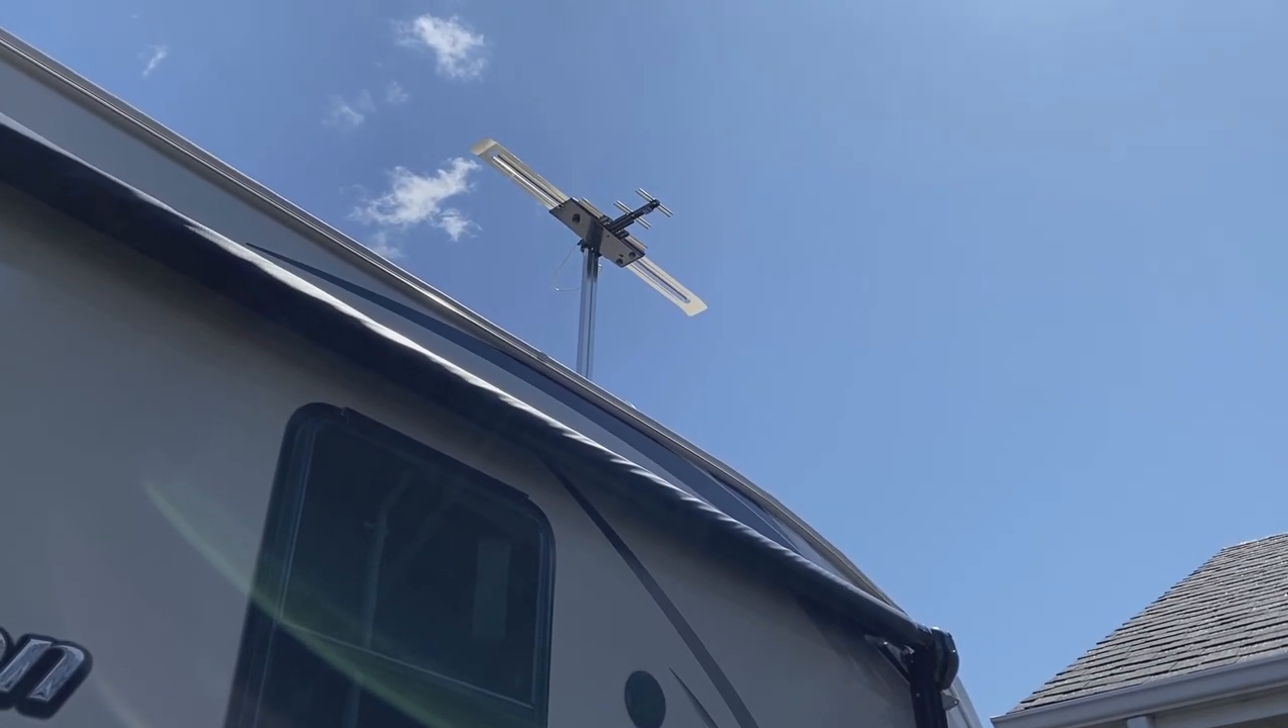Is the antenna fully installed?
Yes.